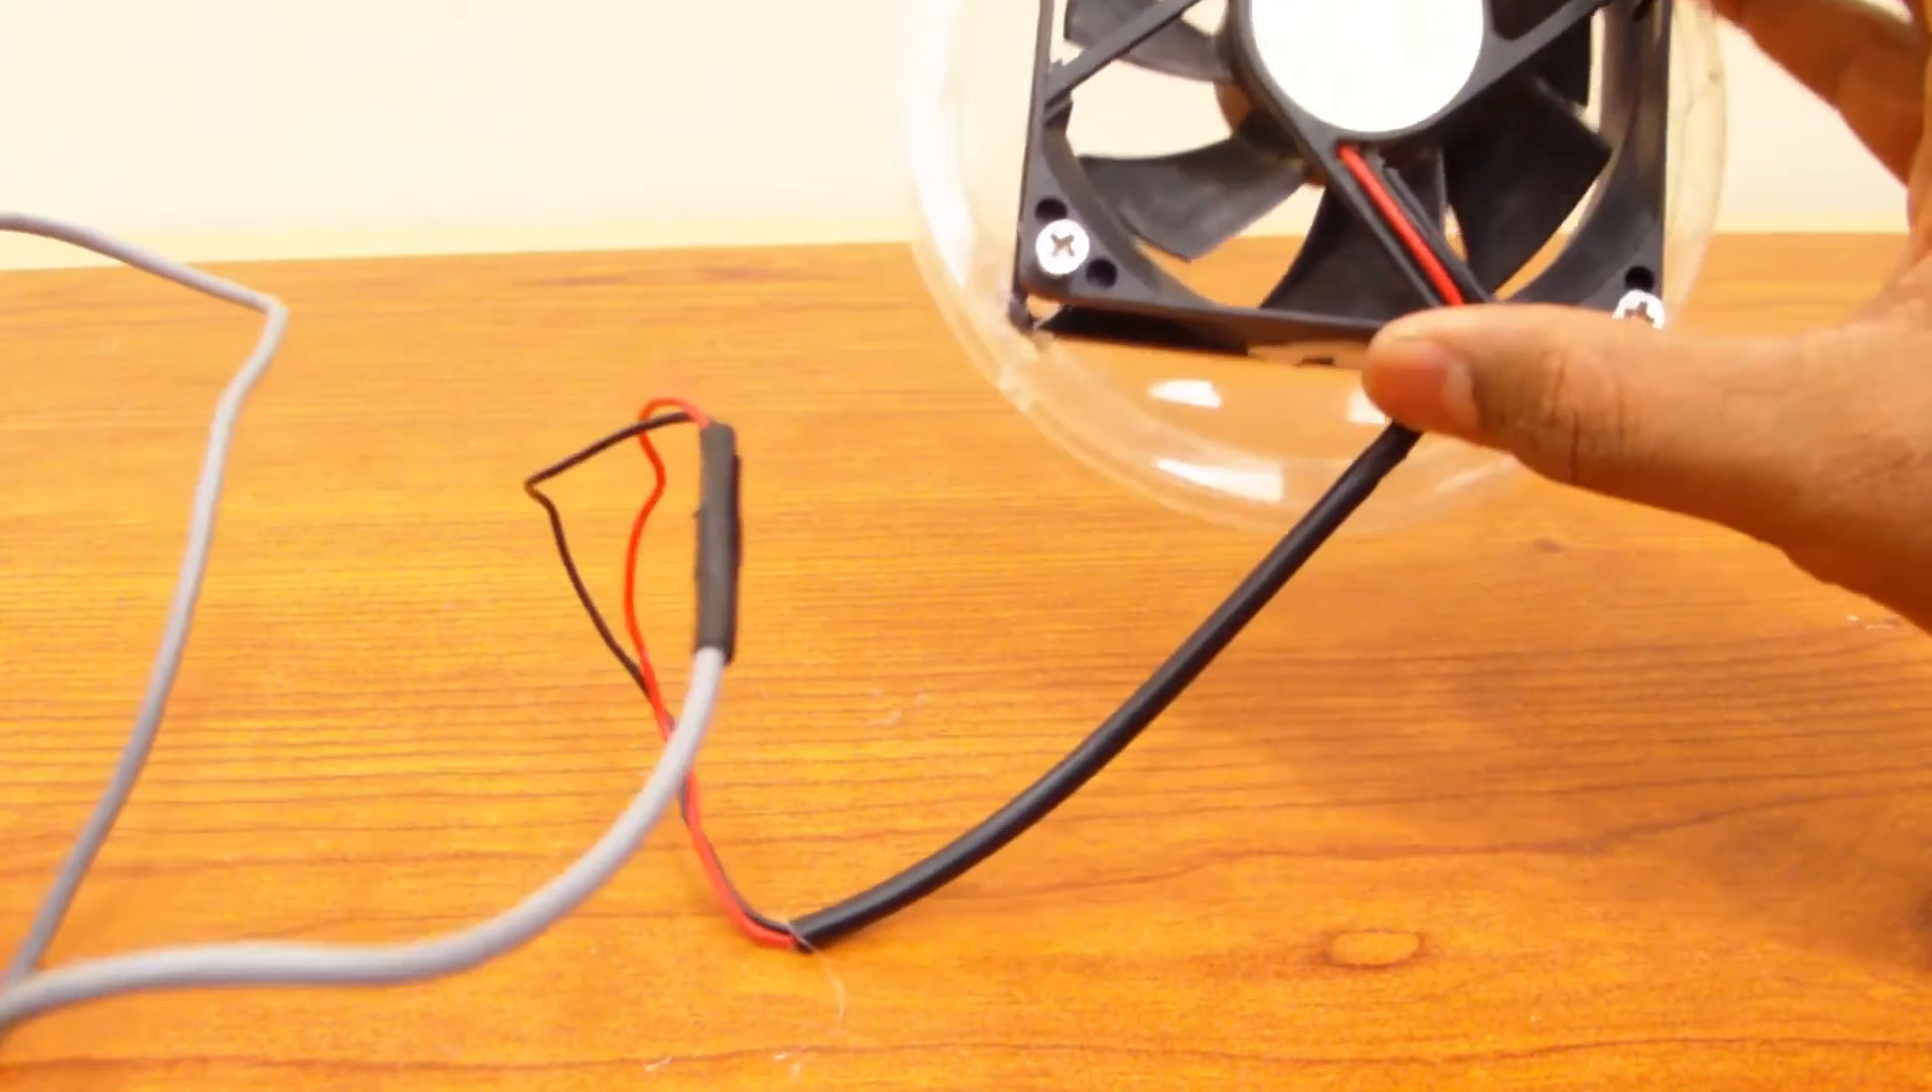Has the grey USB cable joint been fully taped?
Yes.